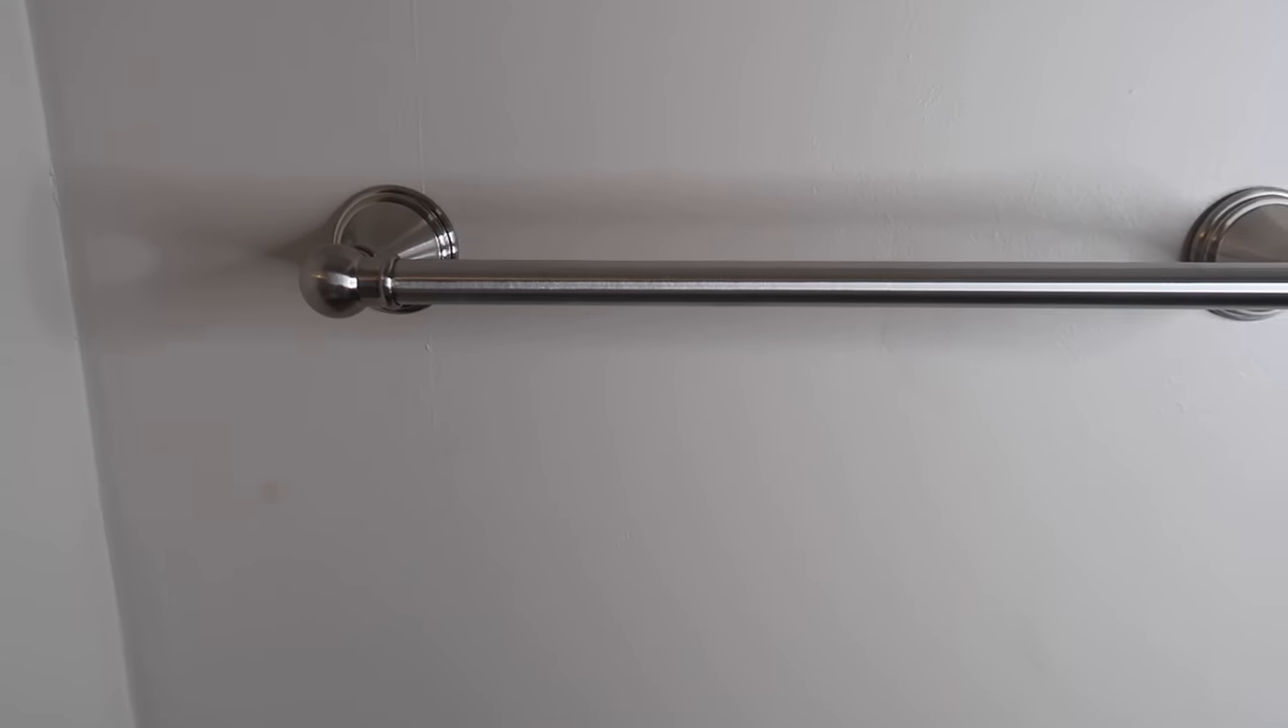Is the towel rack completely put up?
Yes.